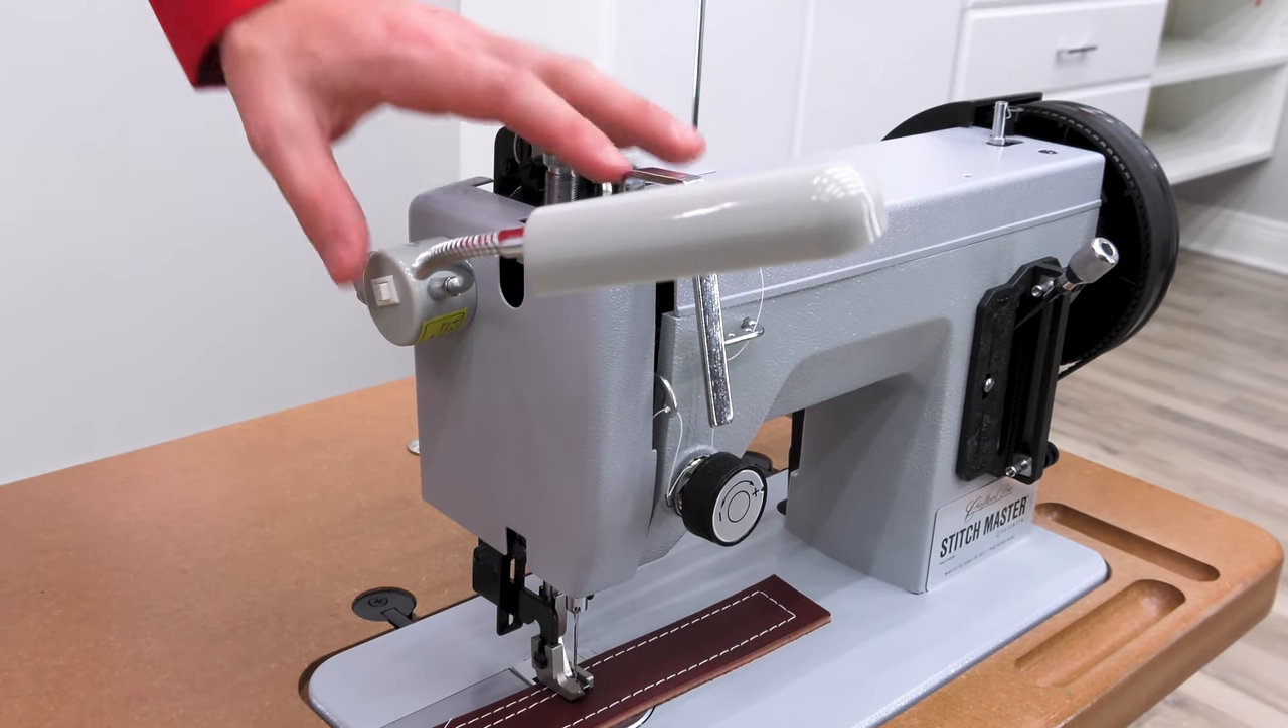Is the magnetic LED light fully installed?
Yes.